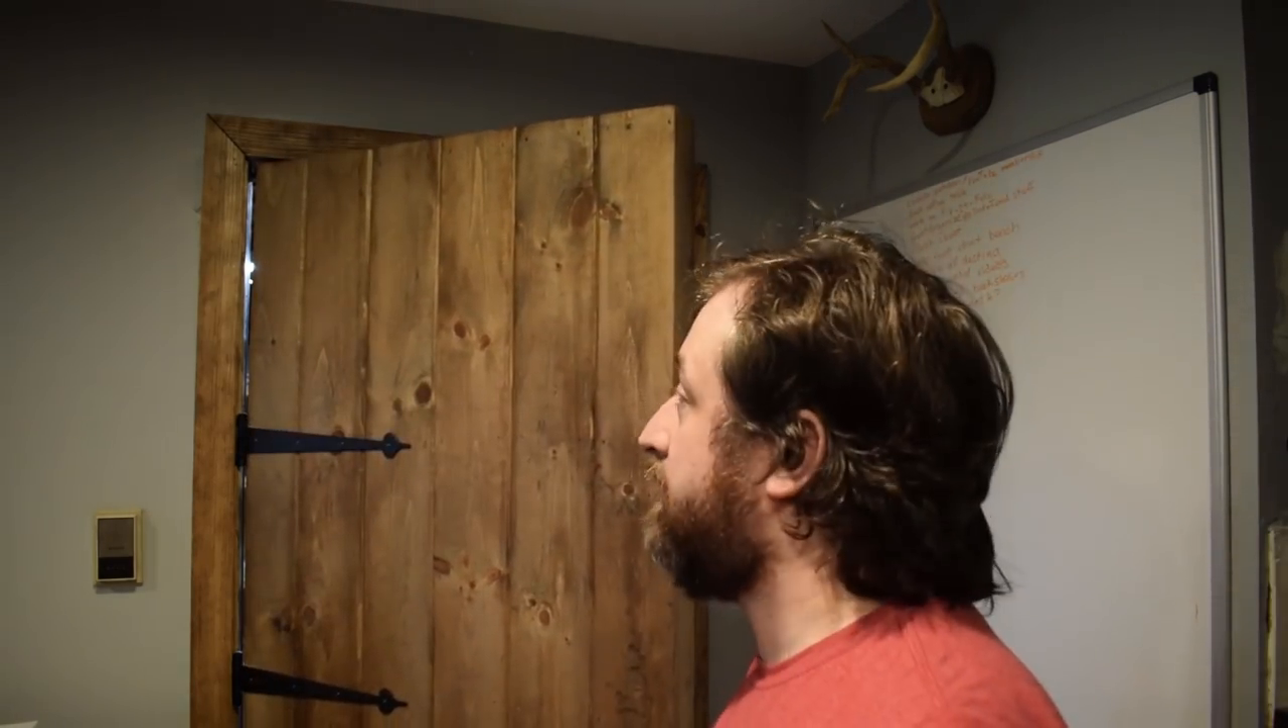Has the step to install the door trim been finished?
Yes.